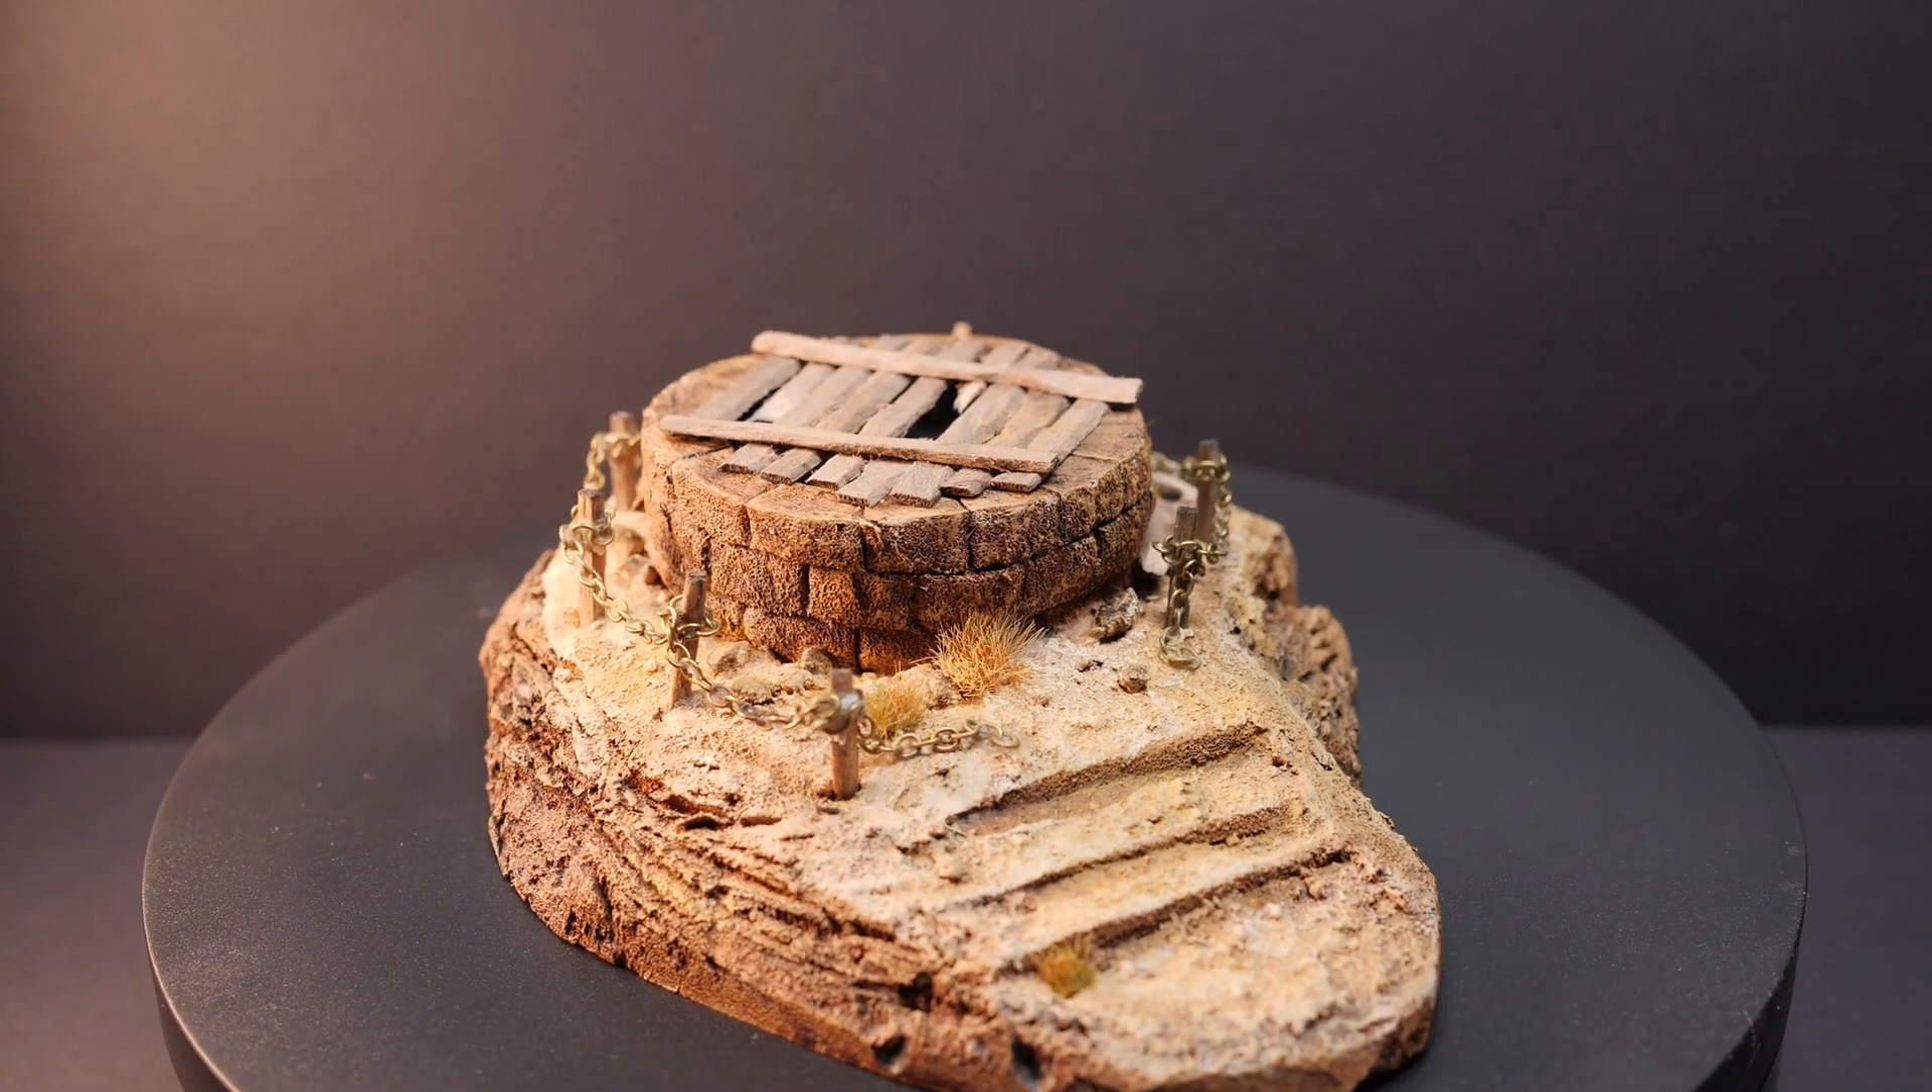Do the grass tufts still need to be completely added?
No.